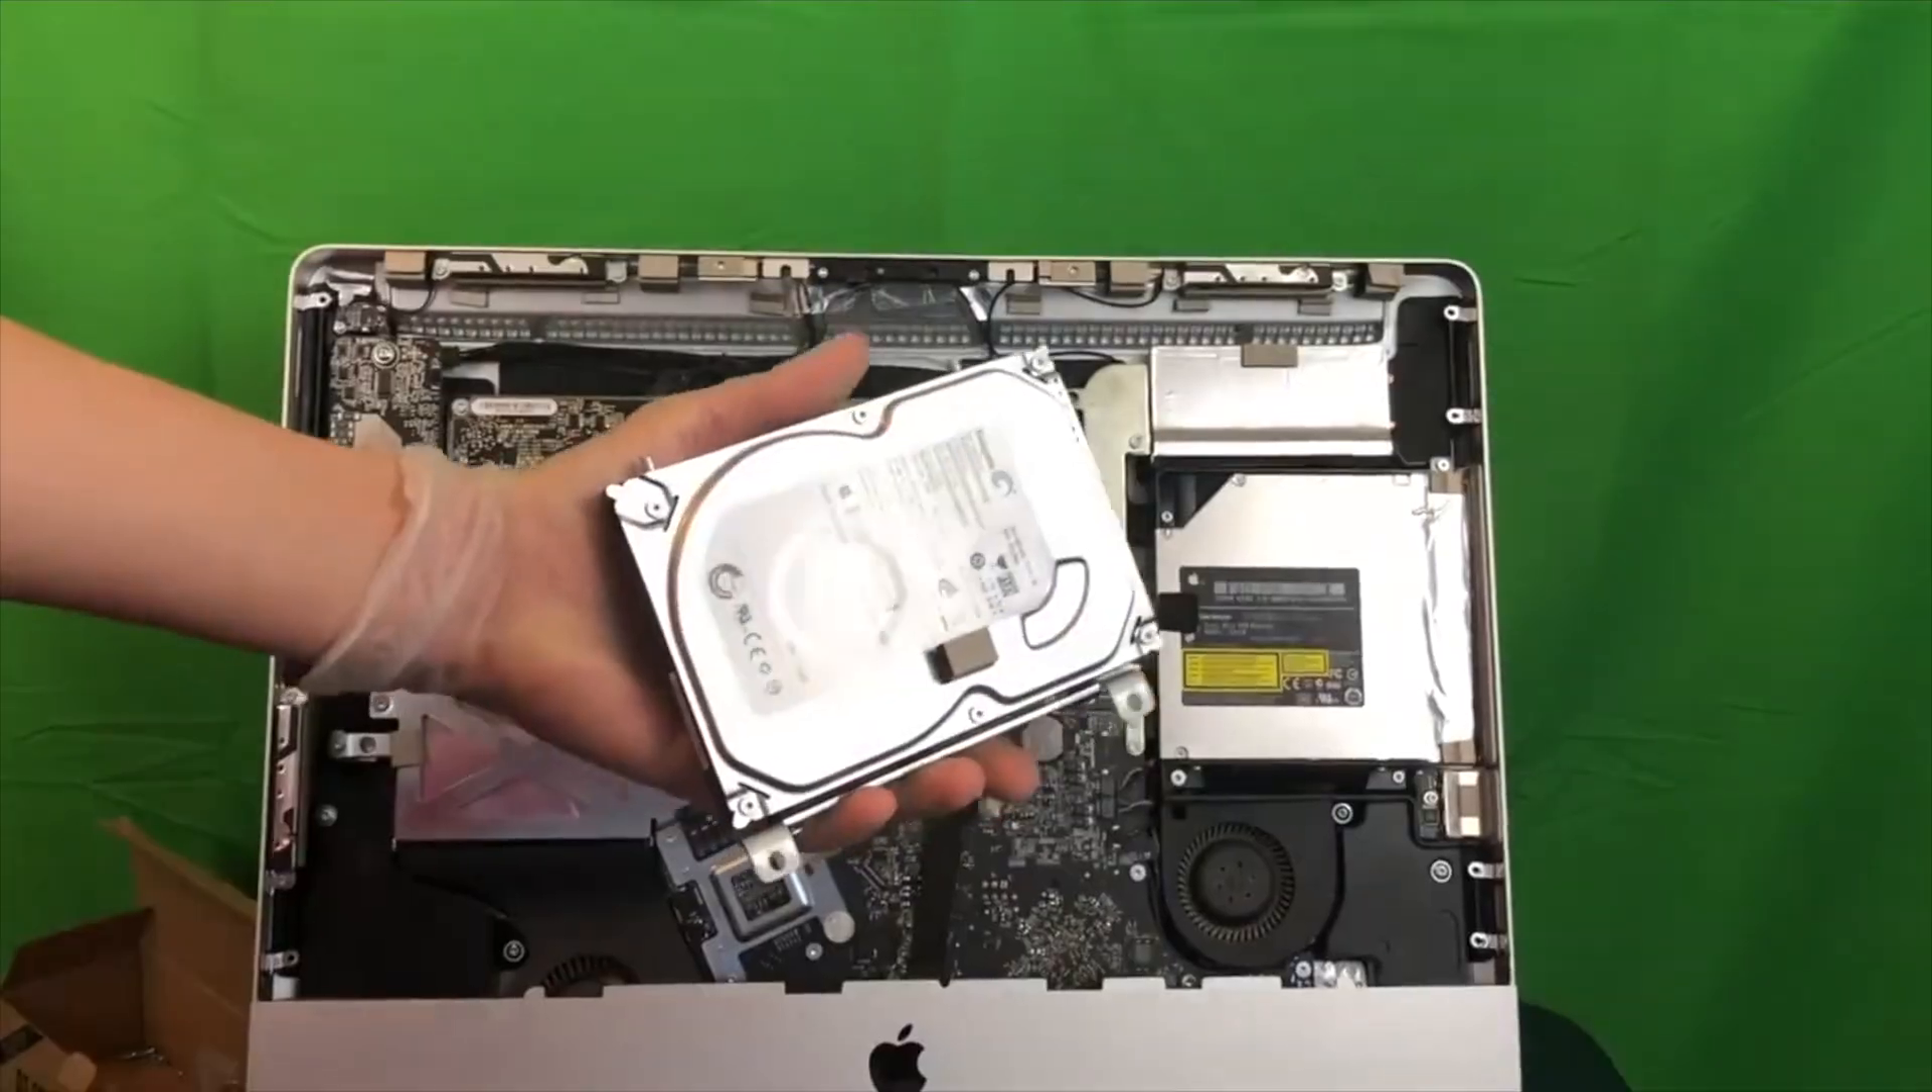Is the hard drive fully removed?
Yes.